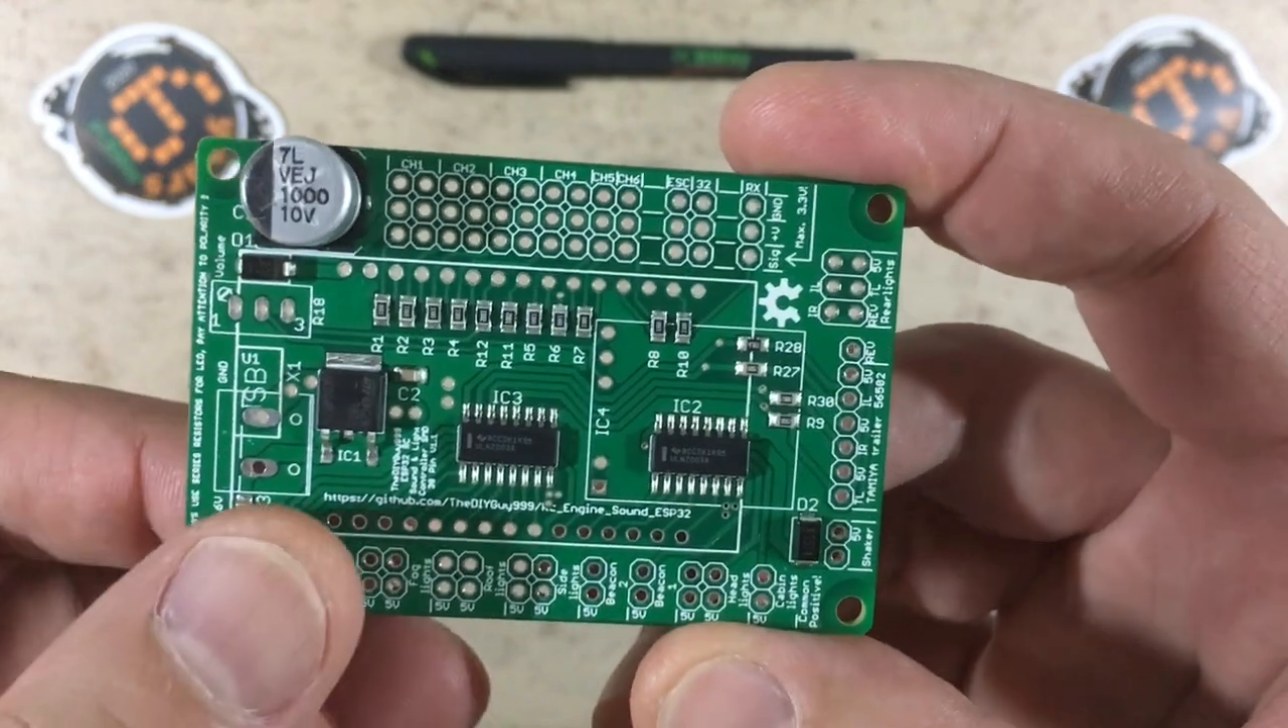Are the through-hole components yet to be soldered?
Yes.